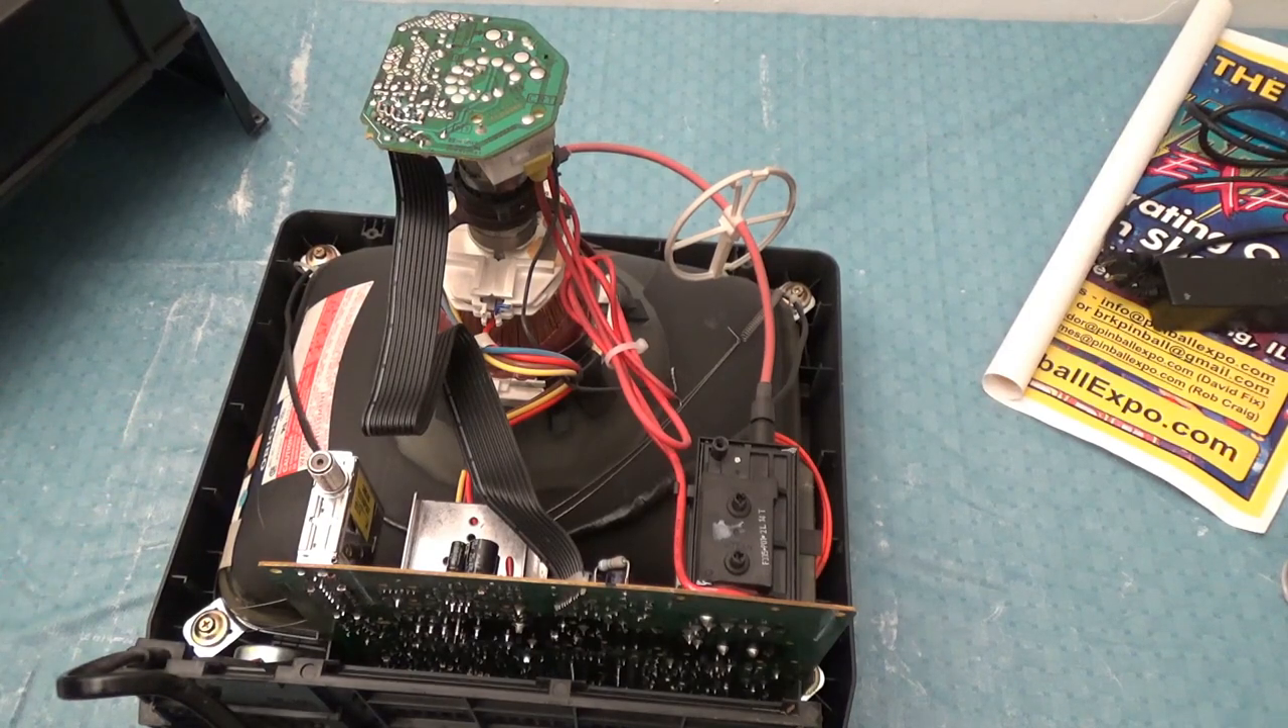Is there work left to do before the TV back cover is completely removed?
No.